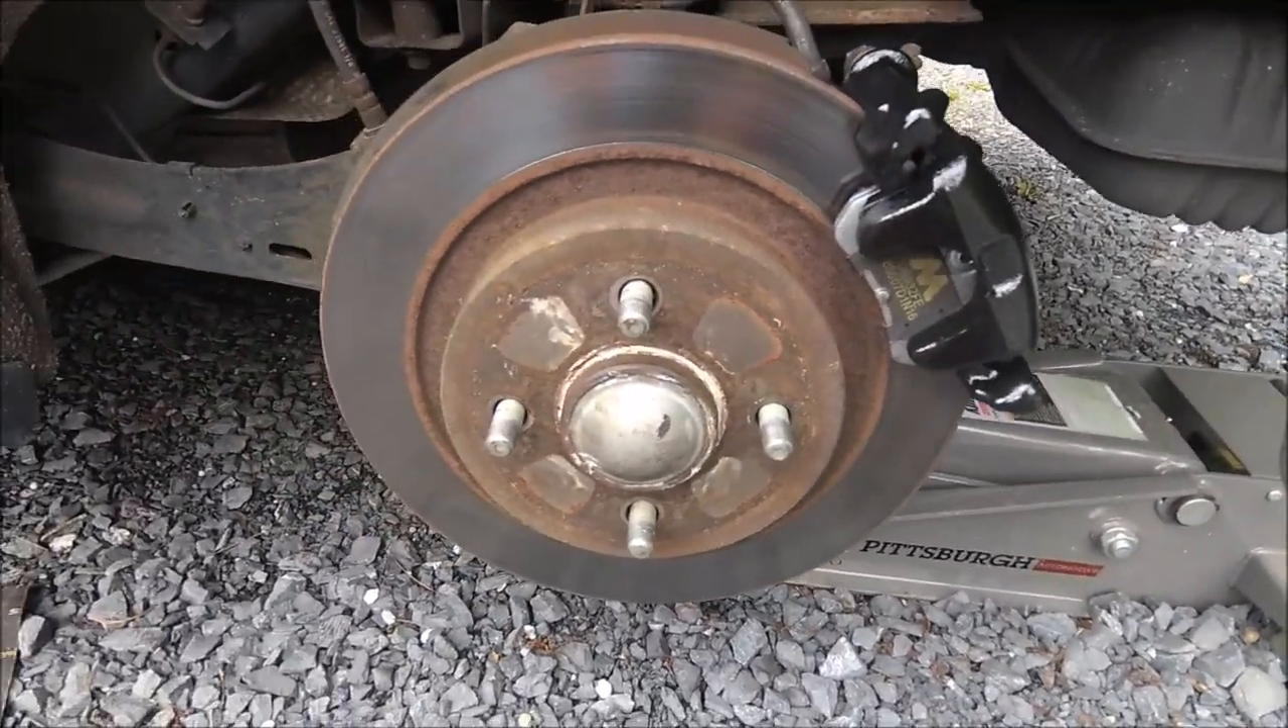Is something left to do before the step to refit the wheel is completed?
Yes.